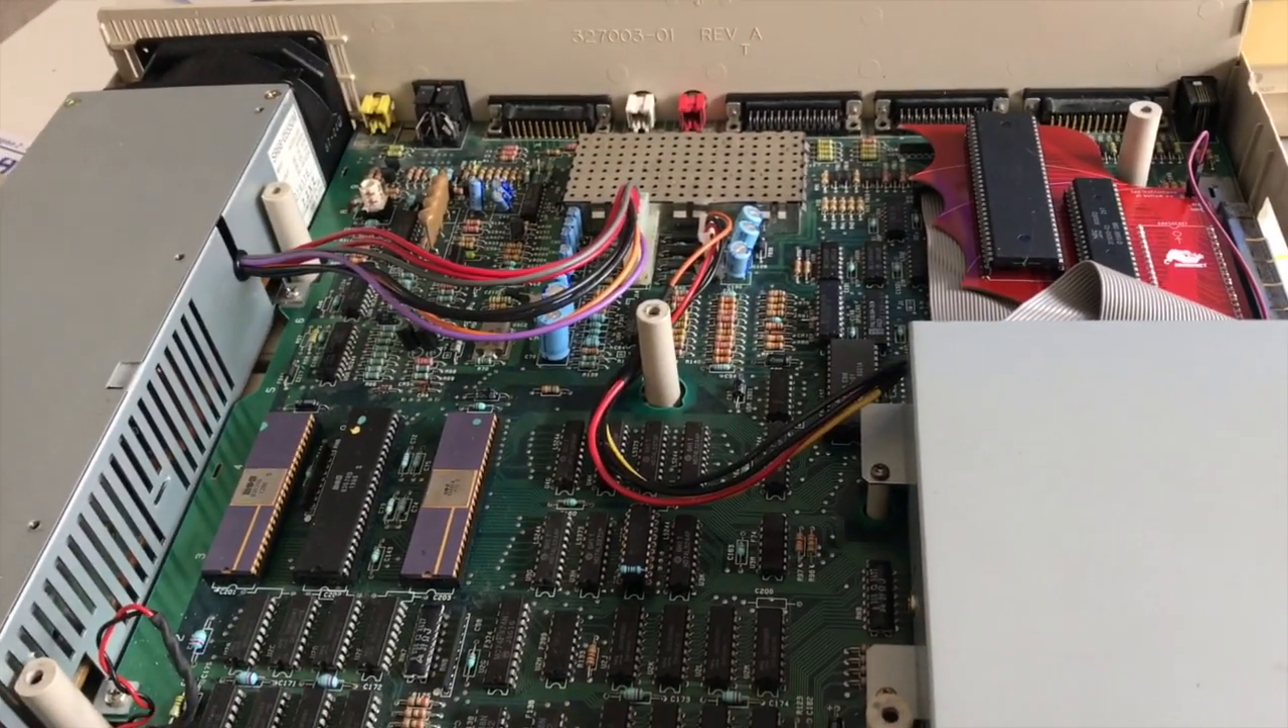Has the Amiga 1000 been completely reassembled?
No.